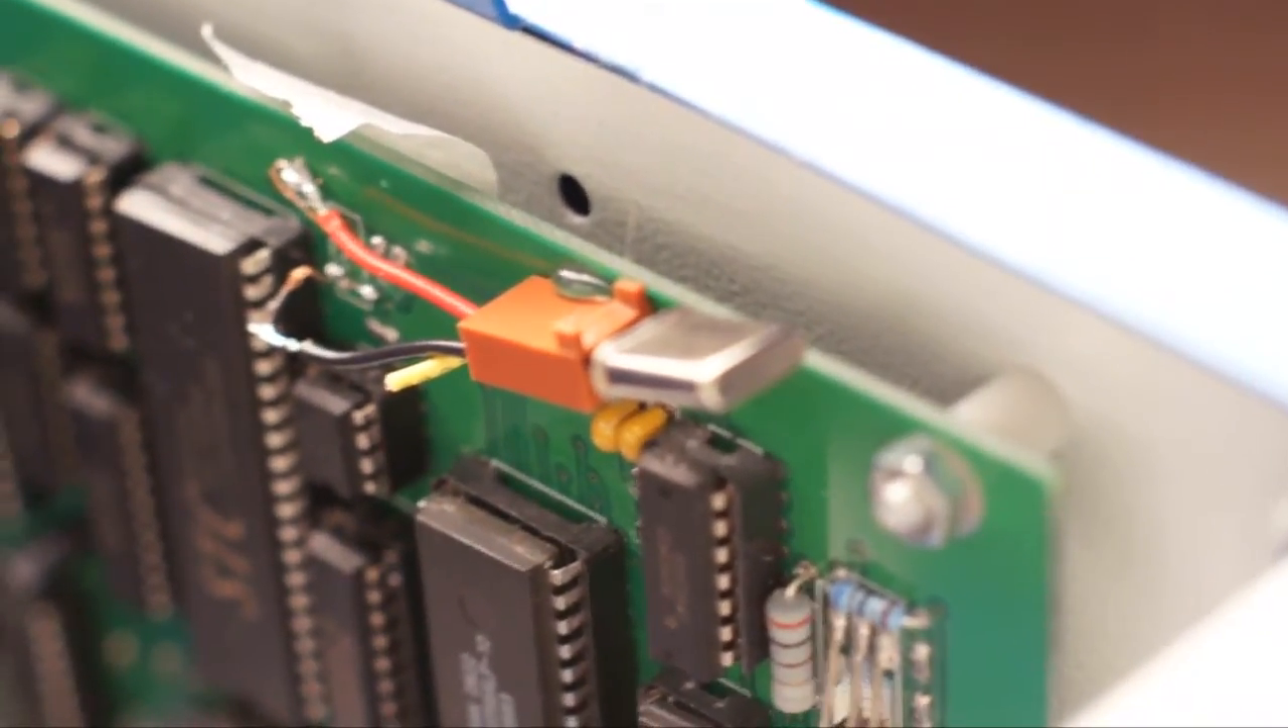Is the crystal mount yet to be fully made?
No.